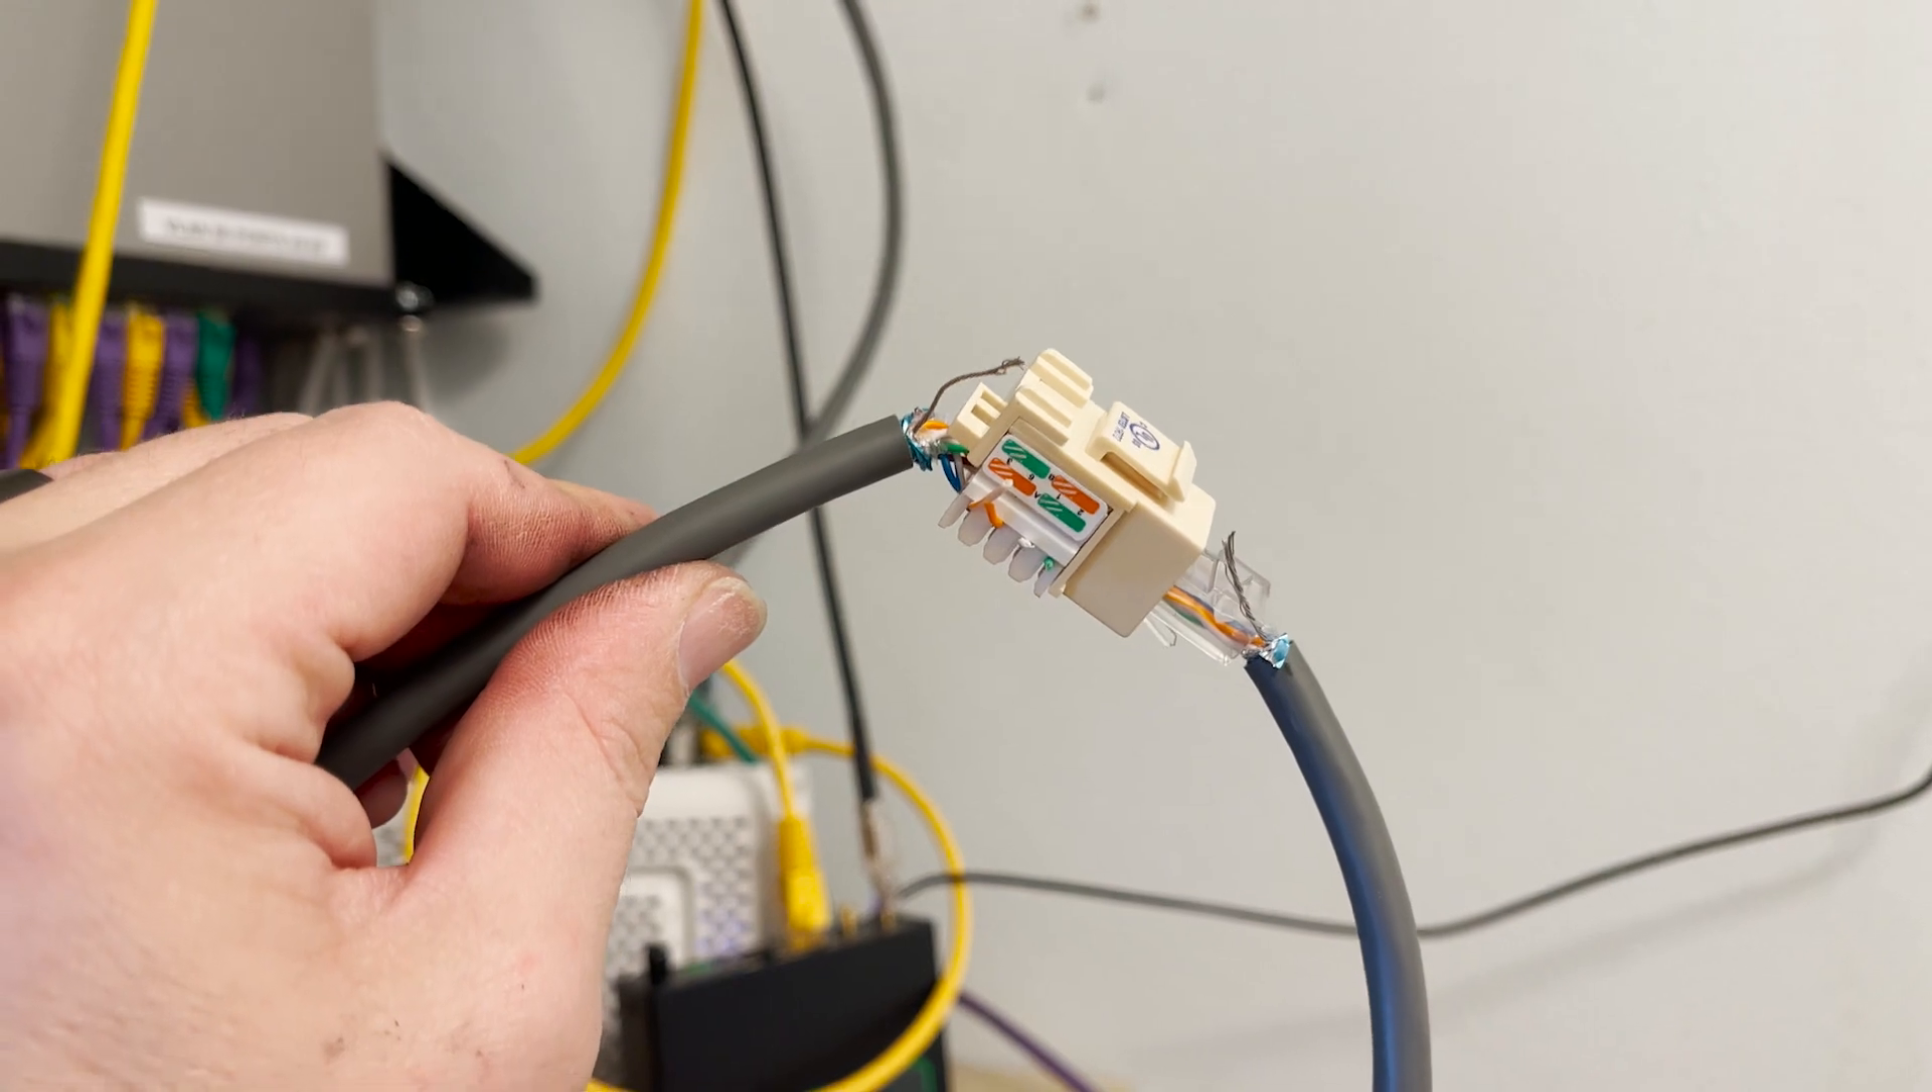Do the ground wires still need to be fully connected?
Yes.